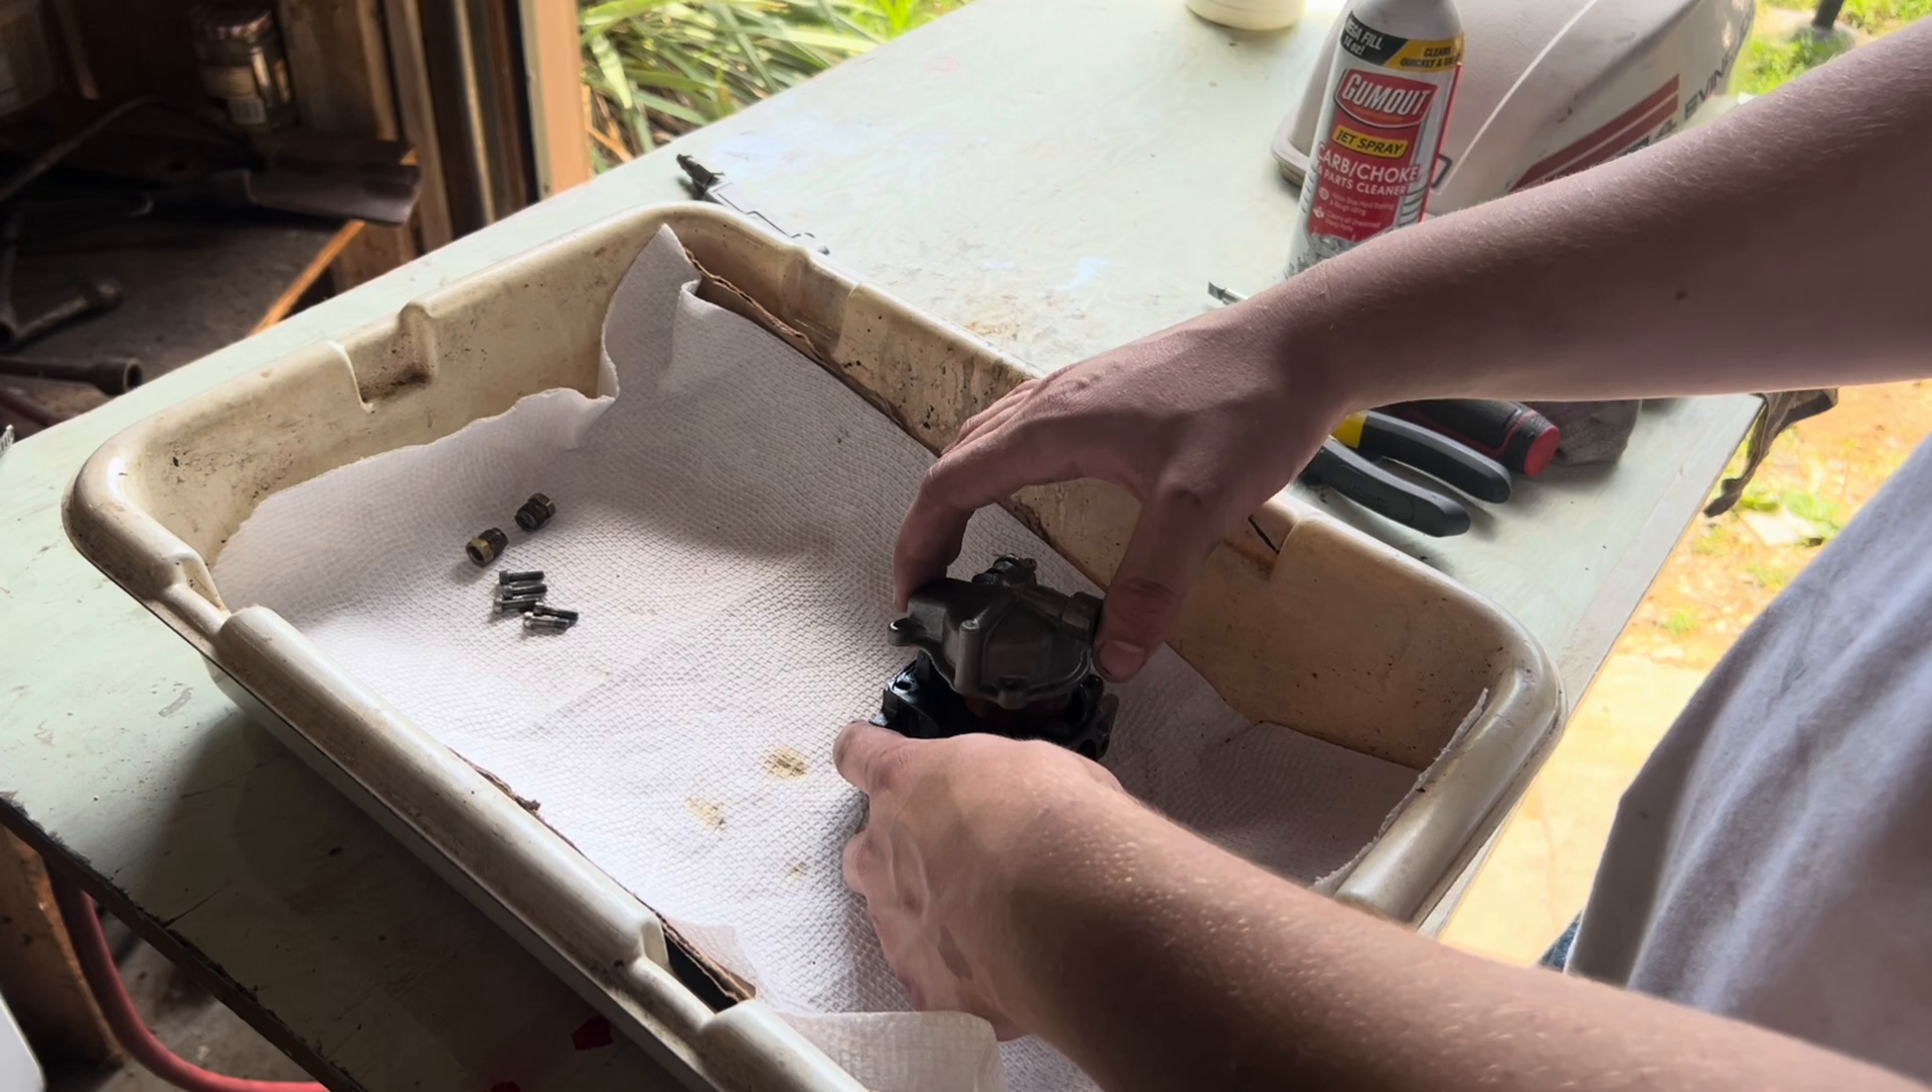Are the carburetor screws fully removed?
Yes.